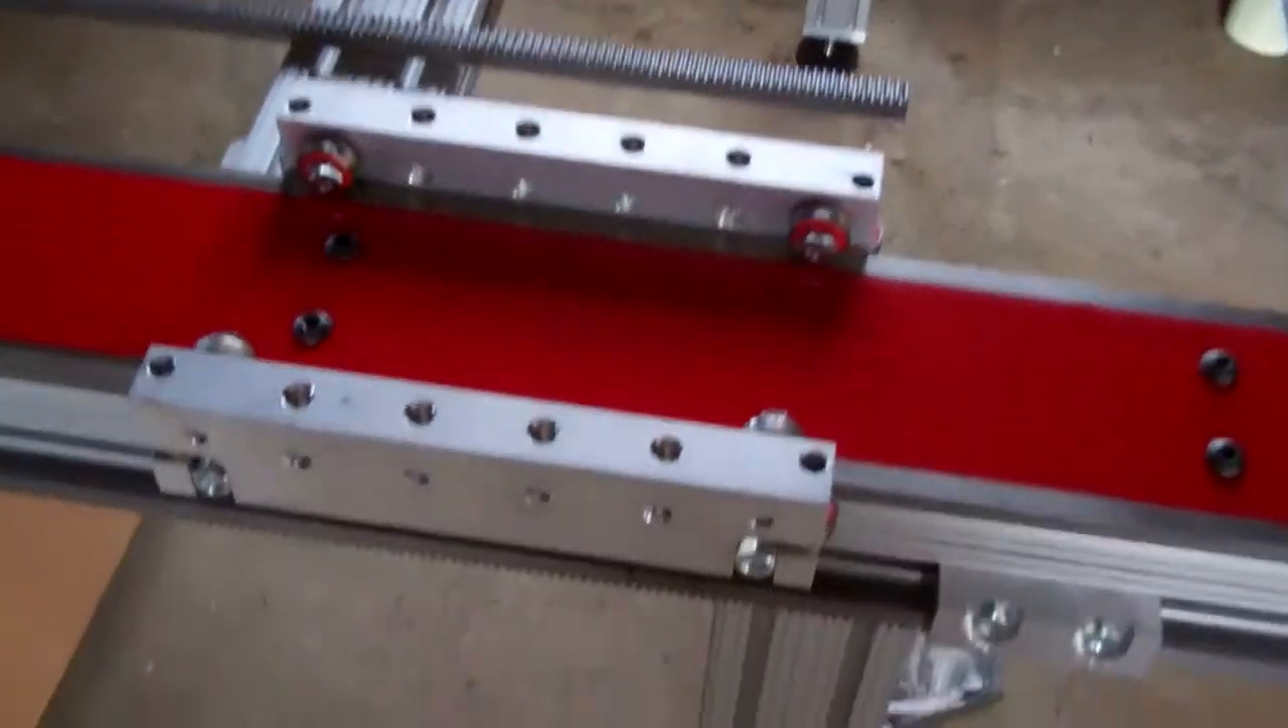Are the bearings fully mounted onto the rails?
Yes.